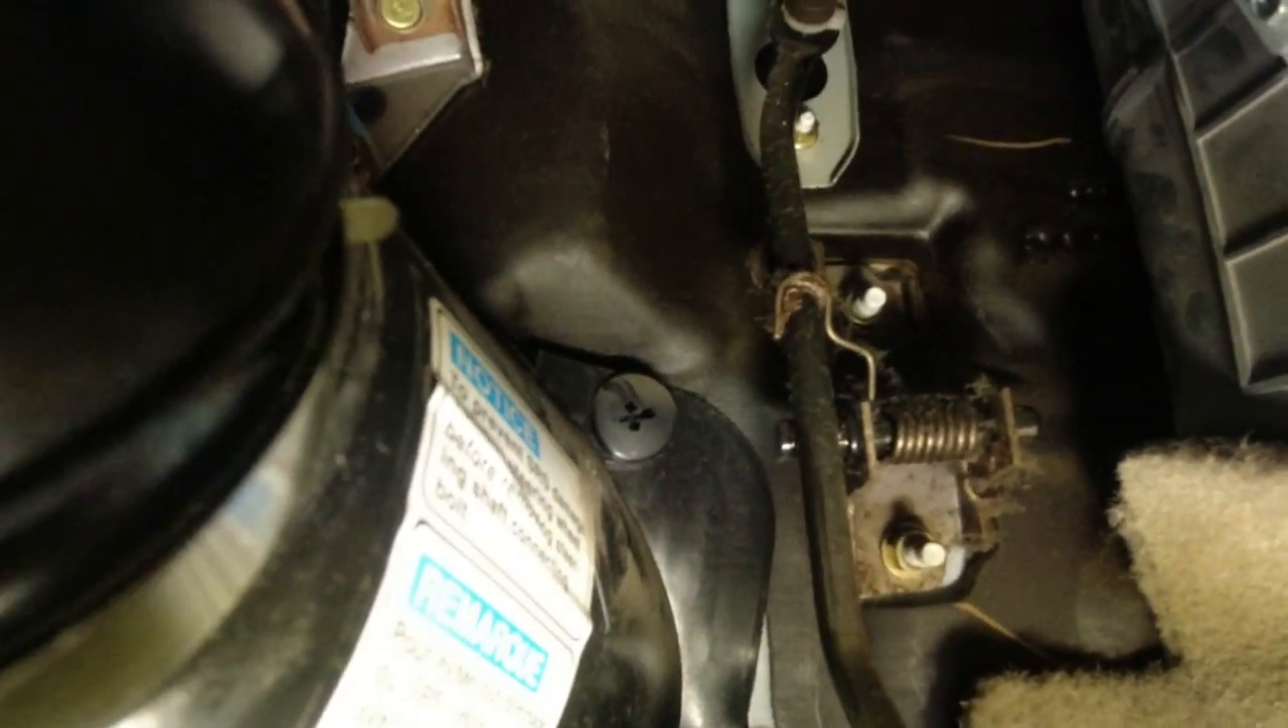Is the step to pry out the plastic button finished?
No.